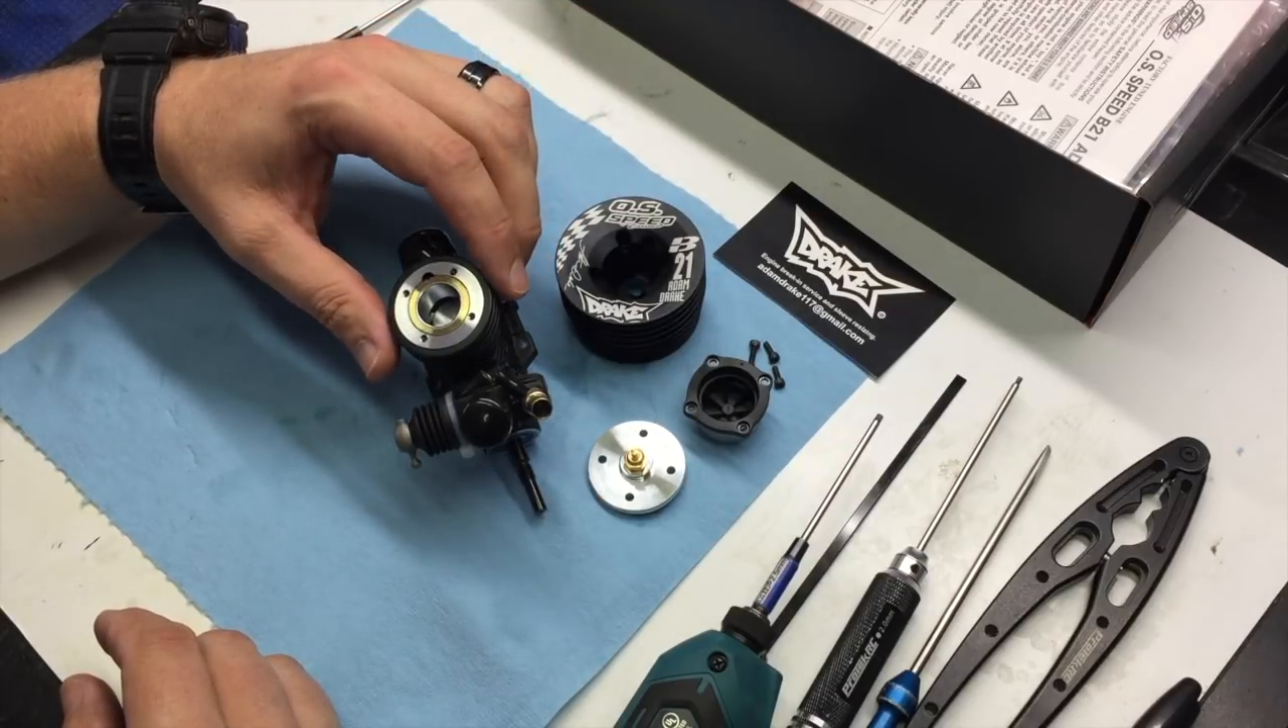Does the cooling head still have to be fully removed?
No.